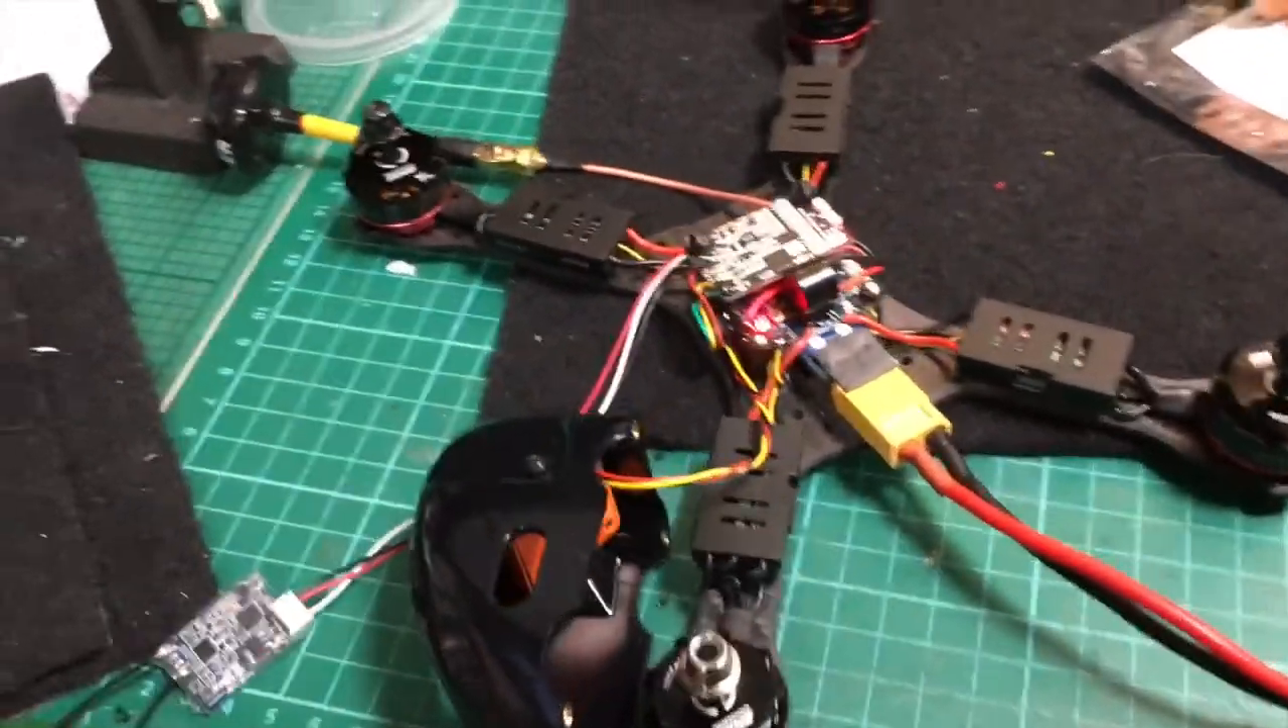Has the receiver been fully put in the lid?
No.